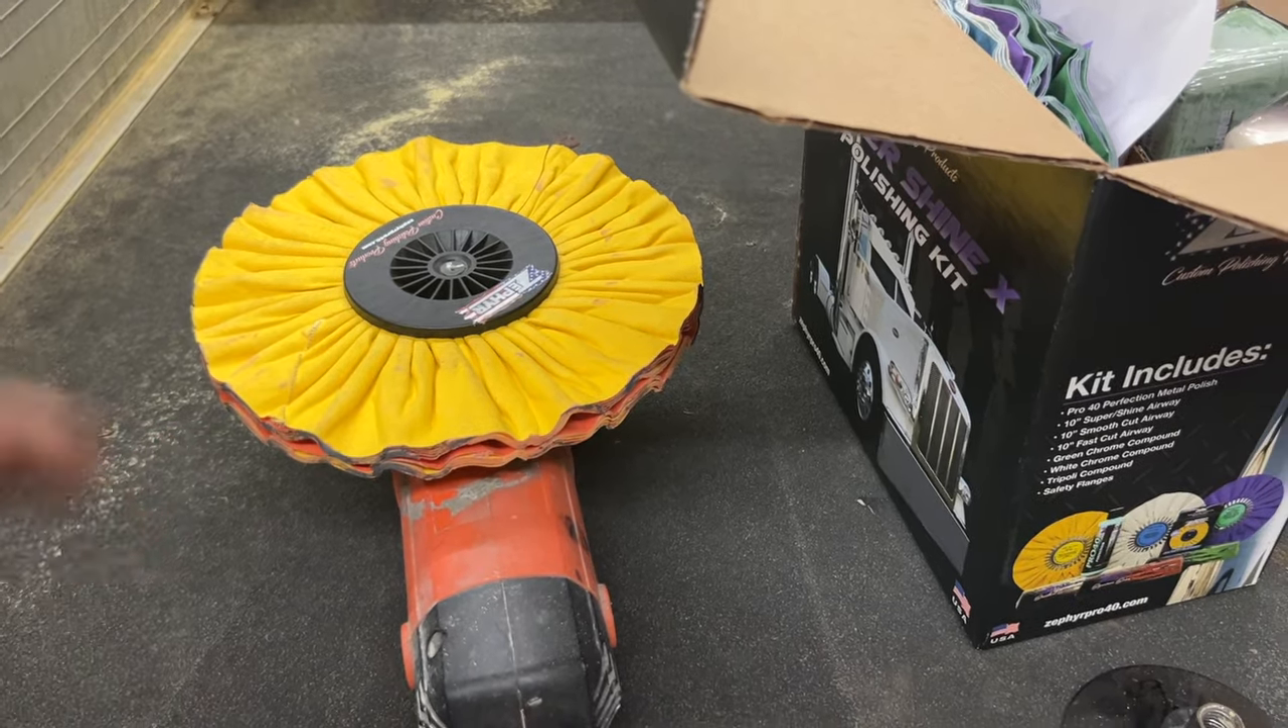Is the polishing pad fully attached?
Yes.